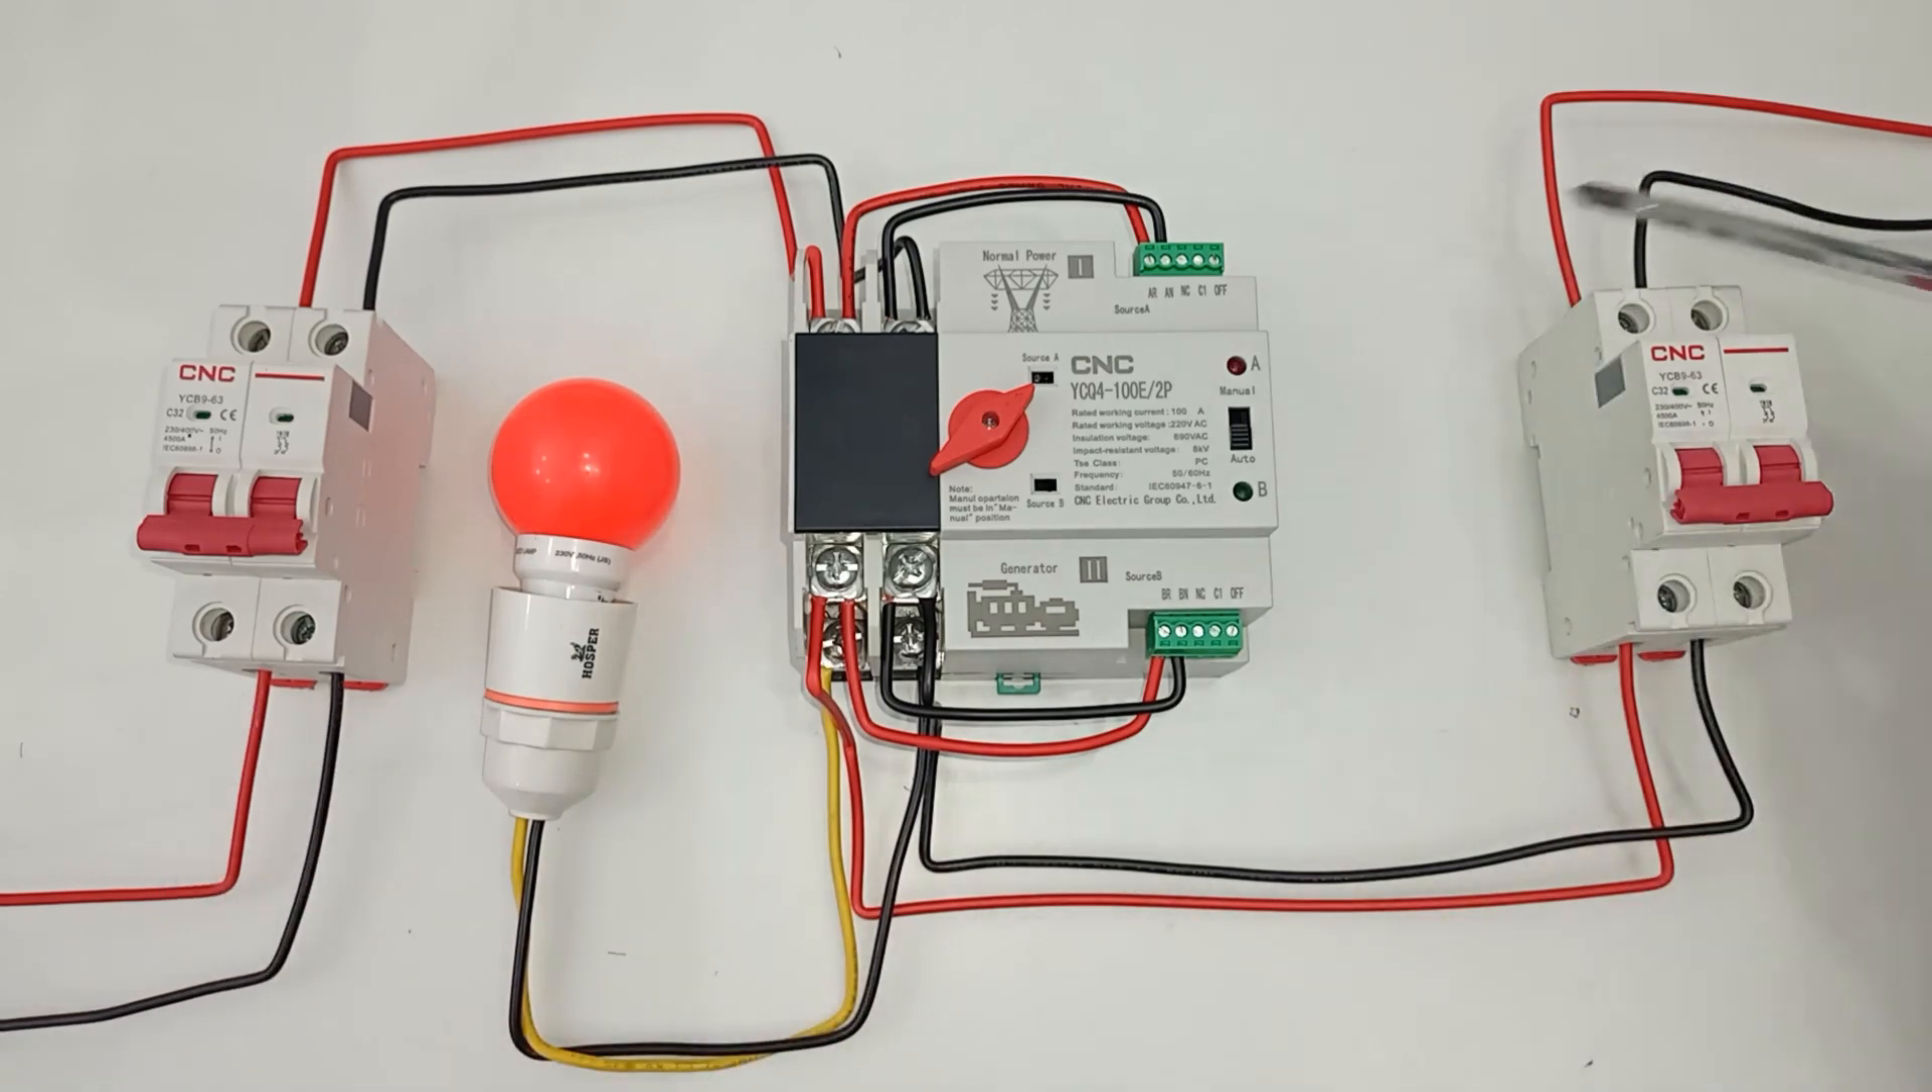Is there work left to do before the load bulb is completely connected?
No.